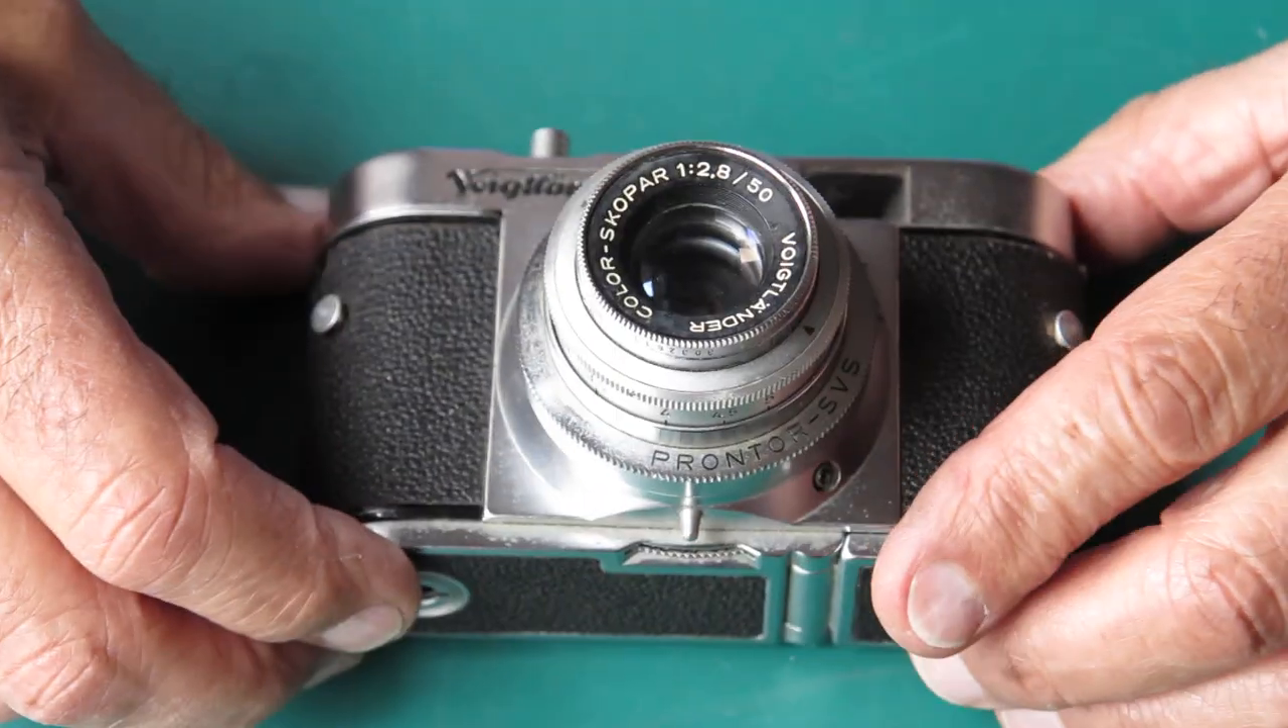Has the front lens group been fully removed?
No.